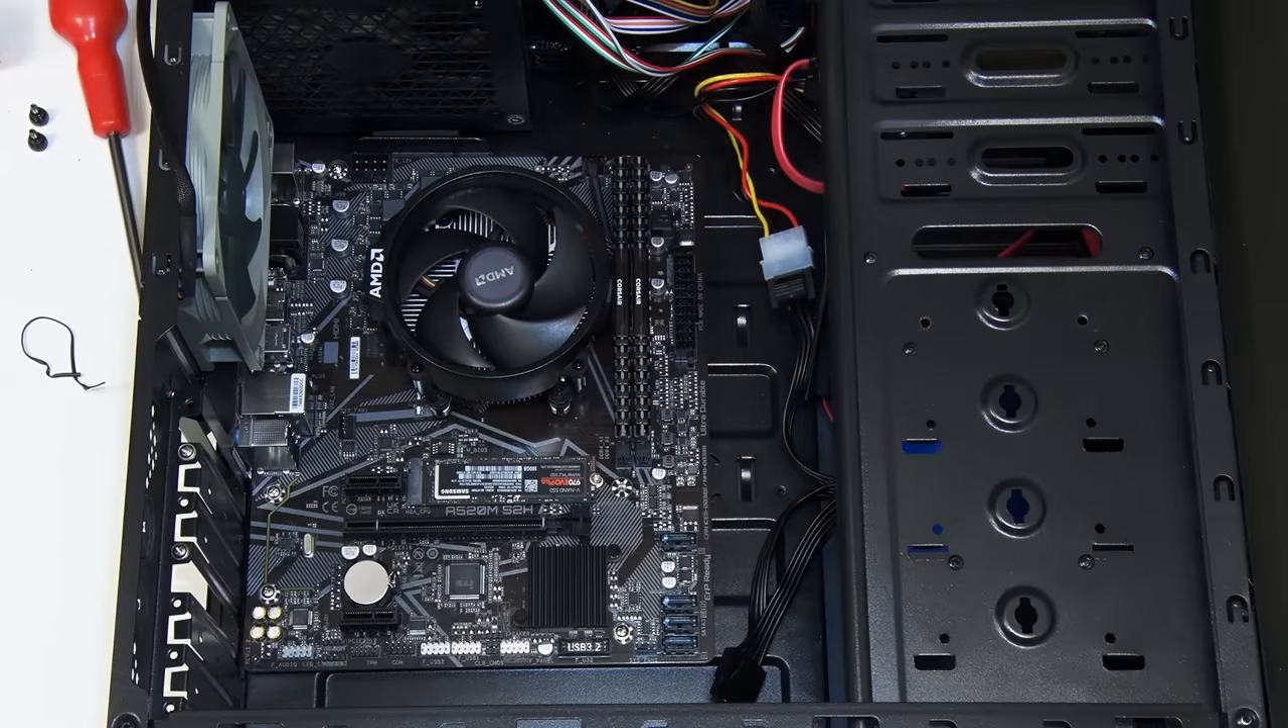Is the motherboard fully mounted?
Yes.